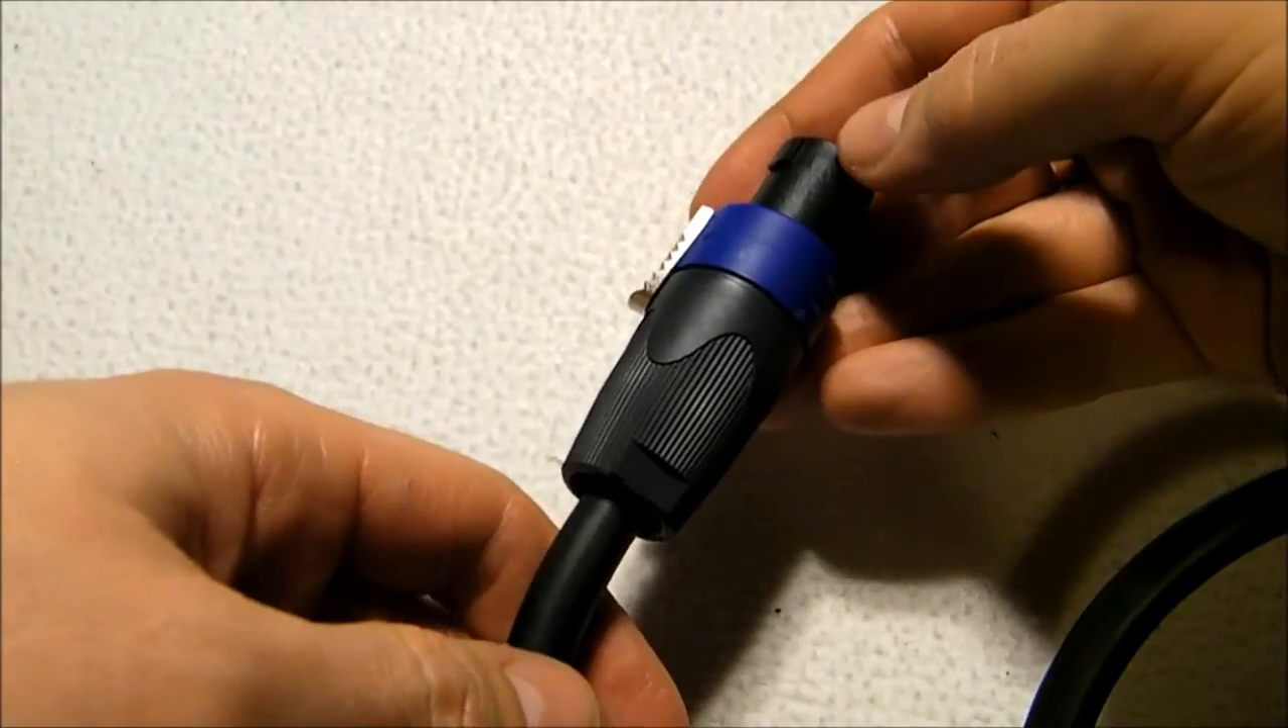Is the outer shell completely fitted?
Yes.